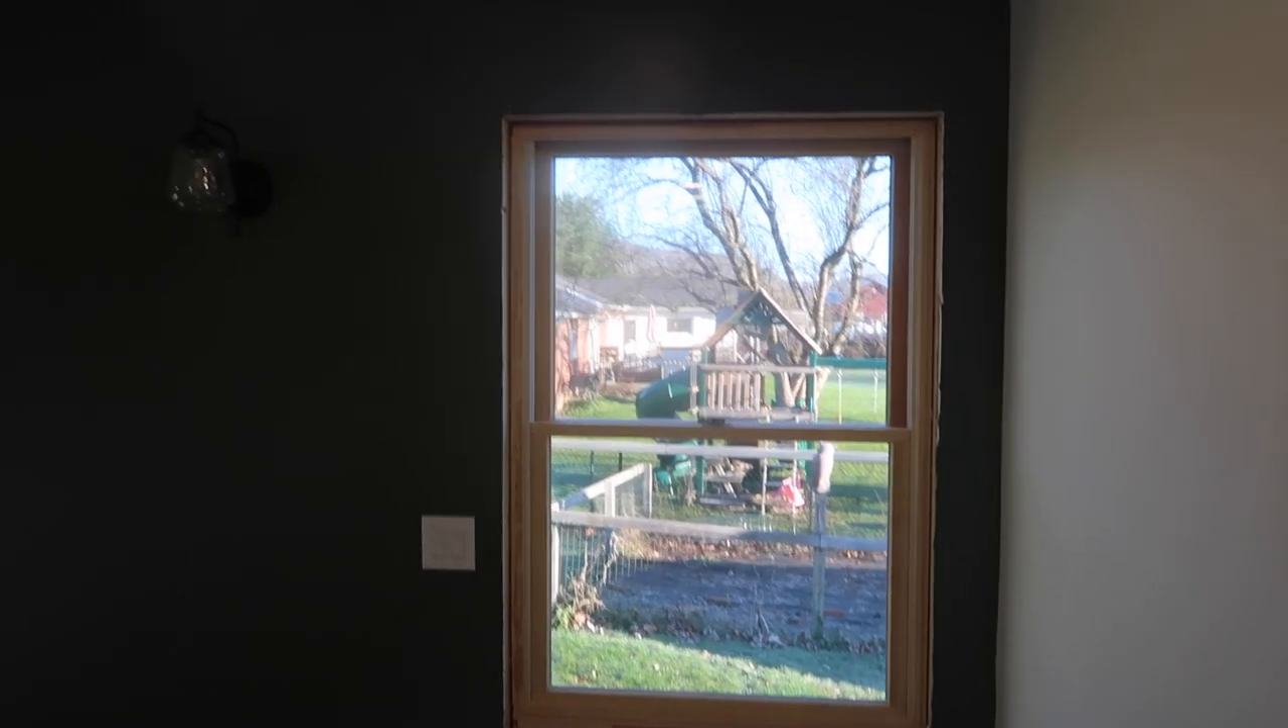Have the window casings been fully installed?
No.